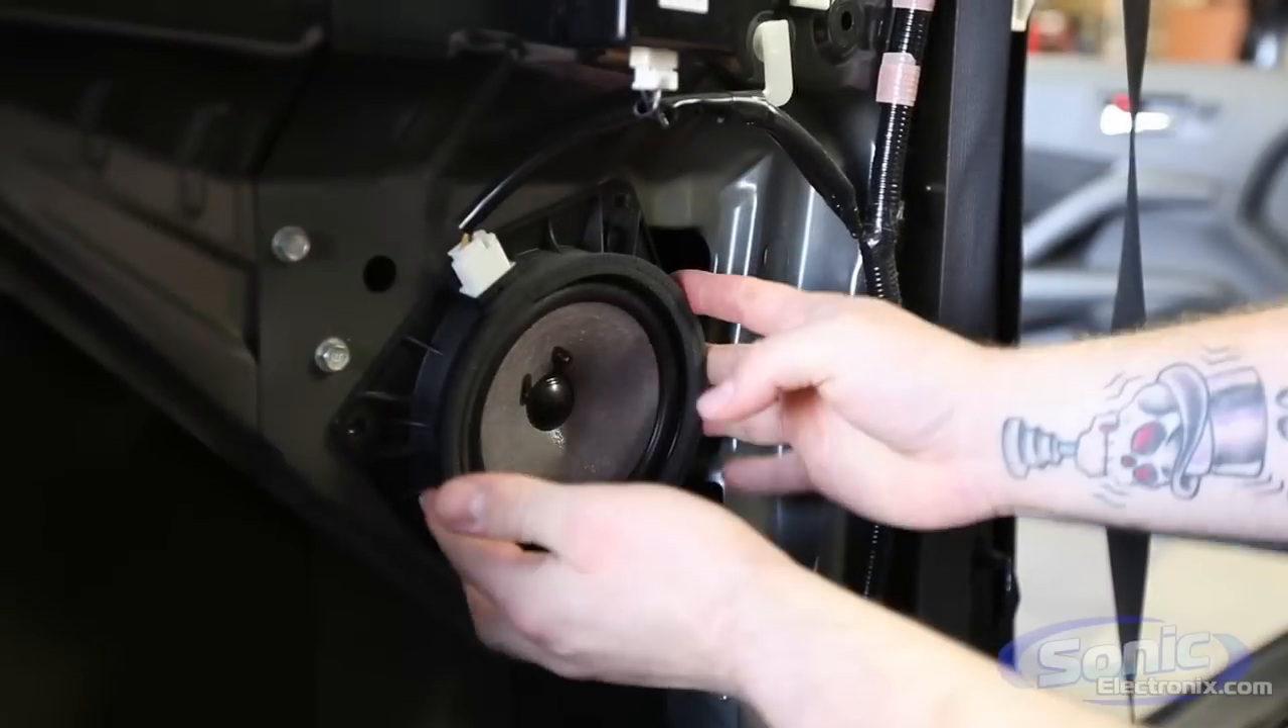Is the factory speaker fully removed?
No.